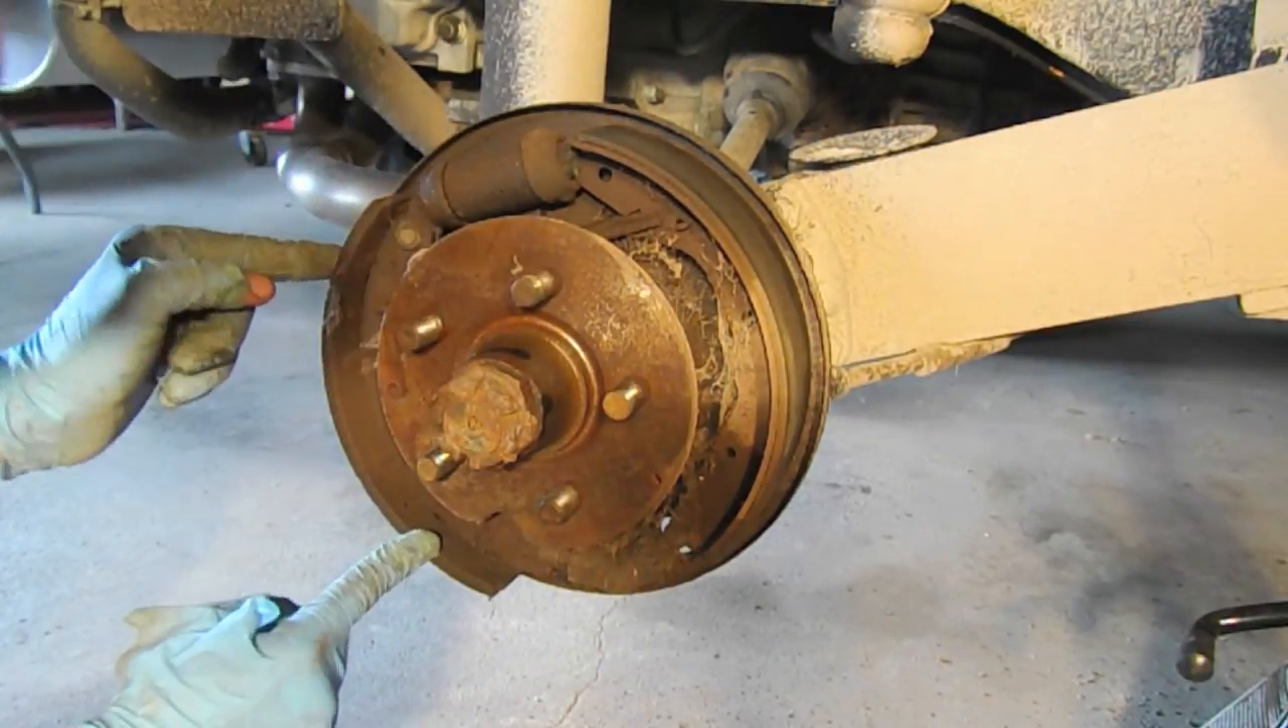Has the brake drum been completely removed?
Yes.